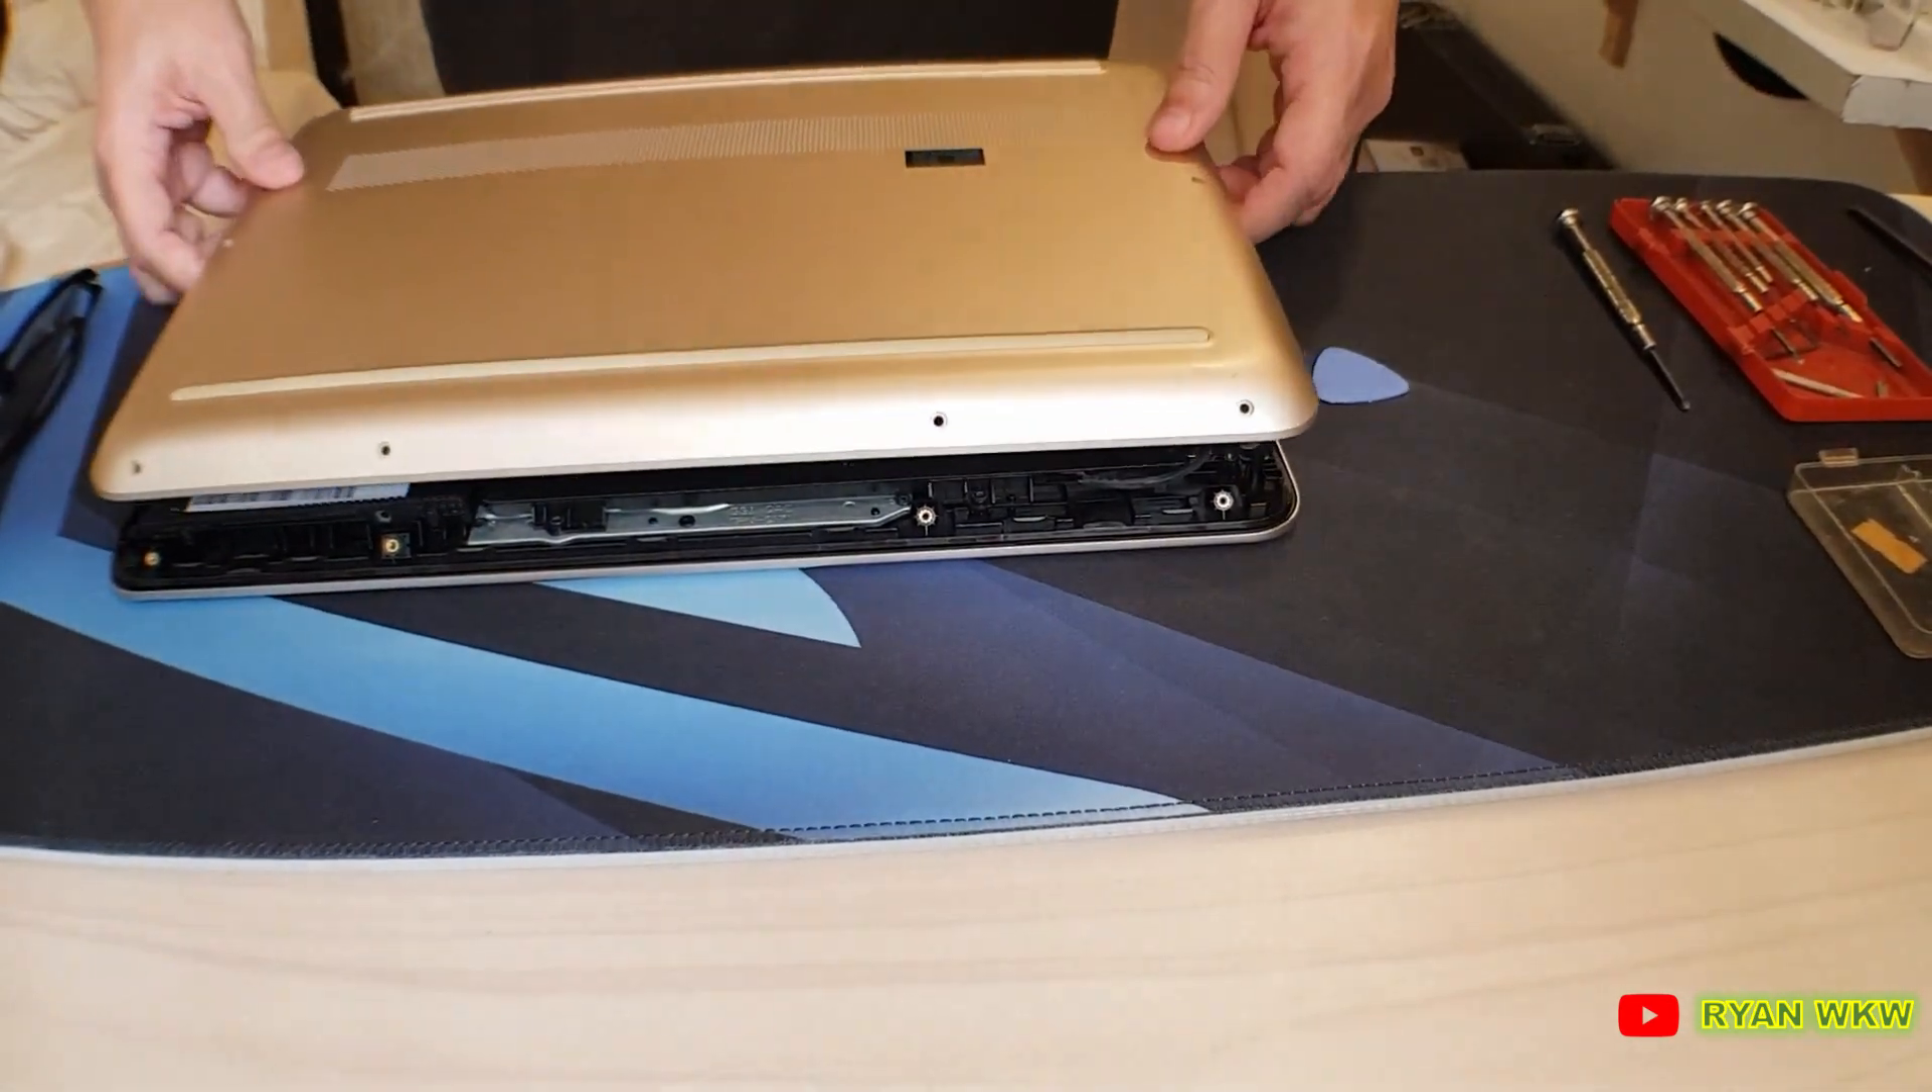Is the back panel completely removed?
No.